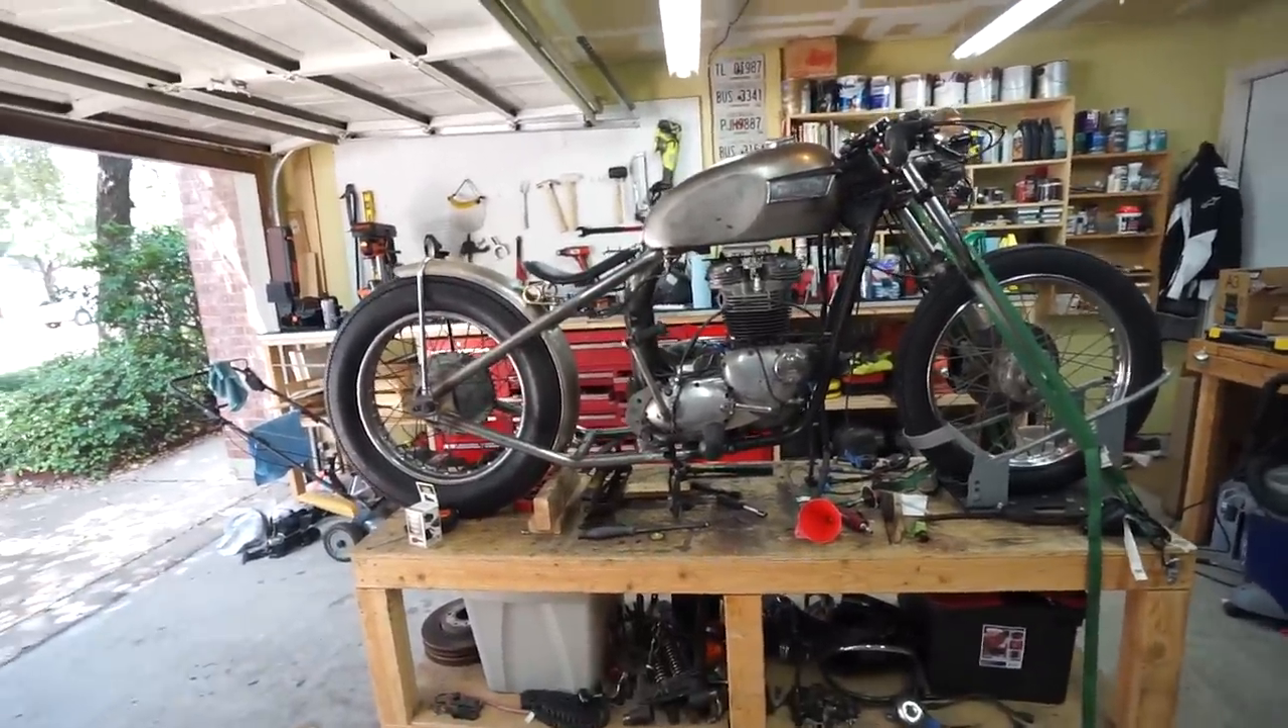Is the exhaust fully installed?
No.